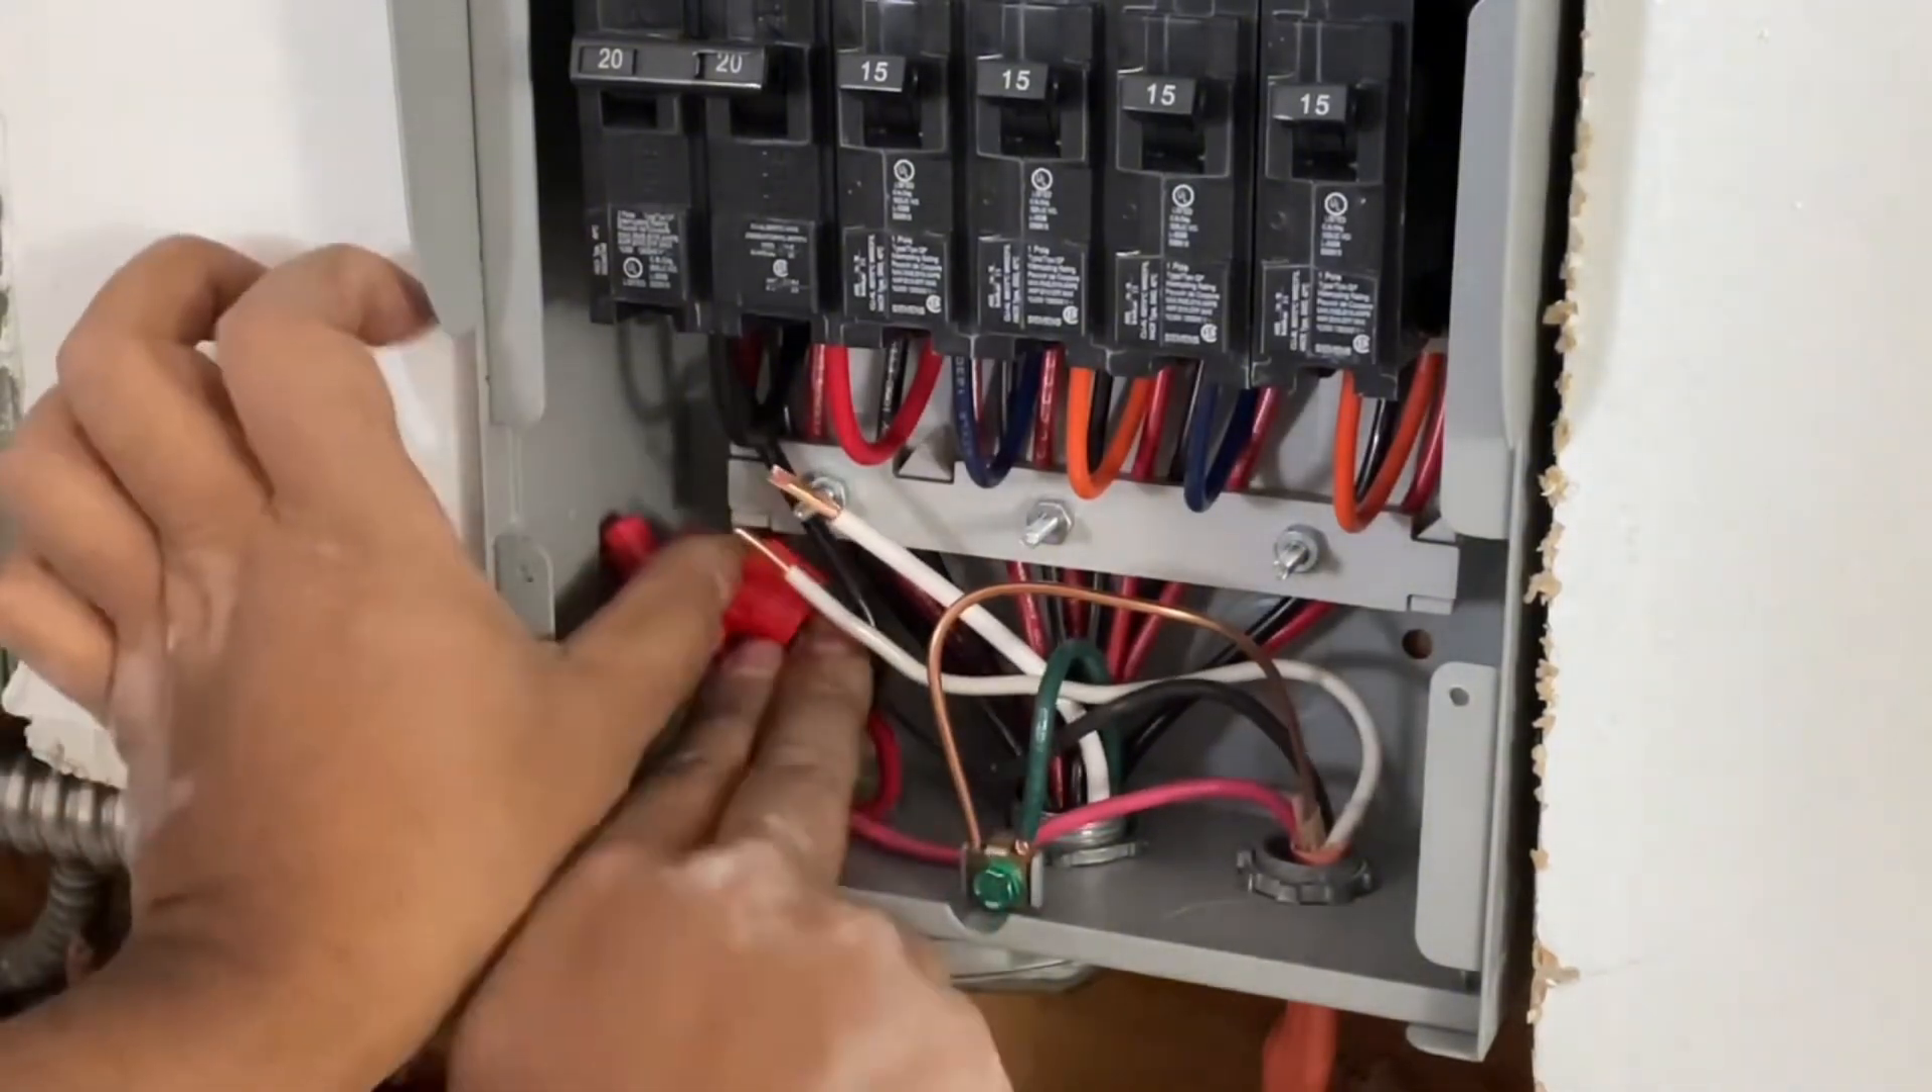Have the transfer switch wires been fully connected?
No.